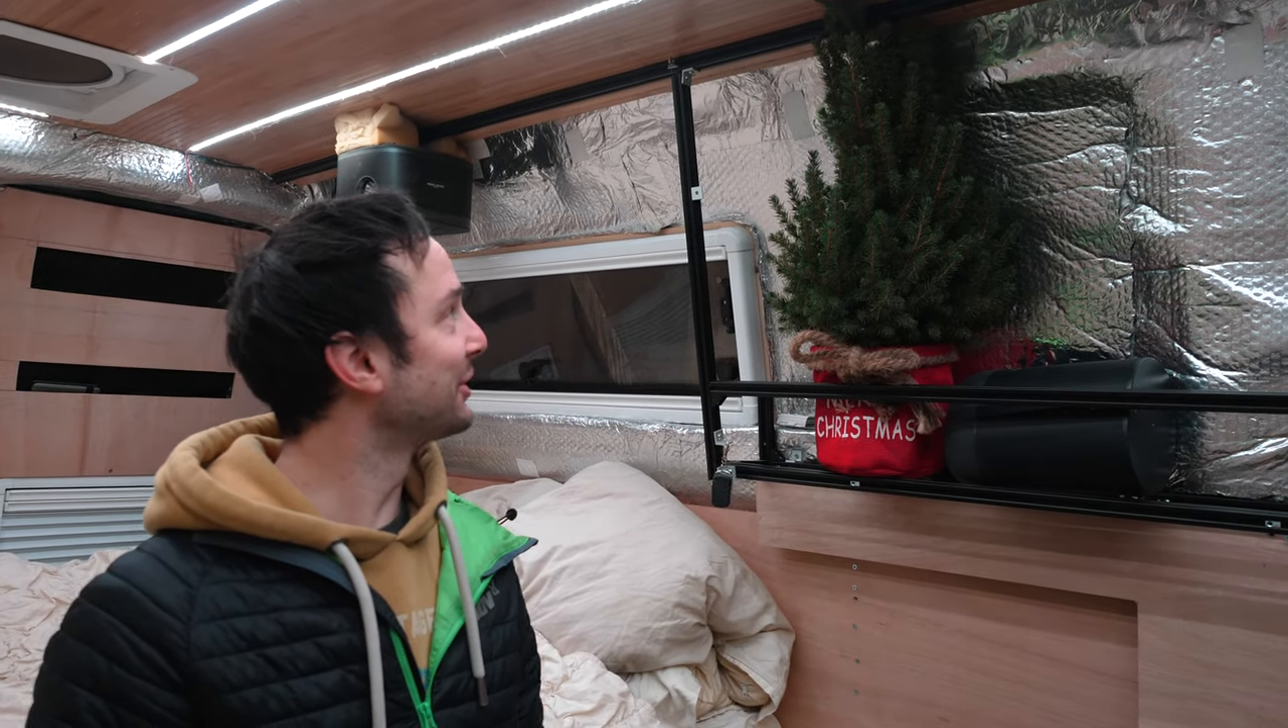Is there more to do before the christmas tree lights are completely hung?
Yes.